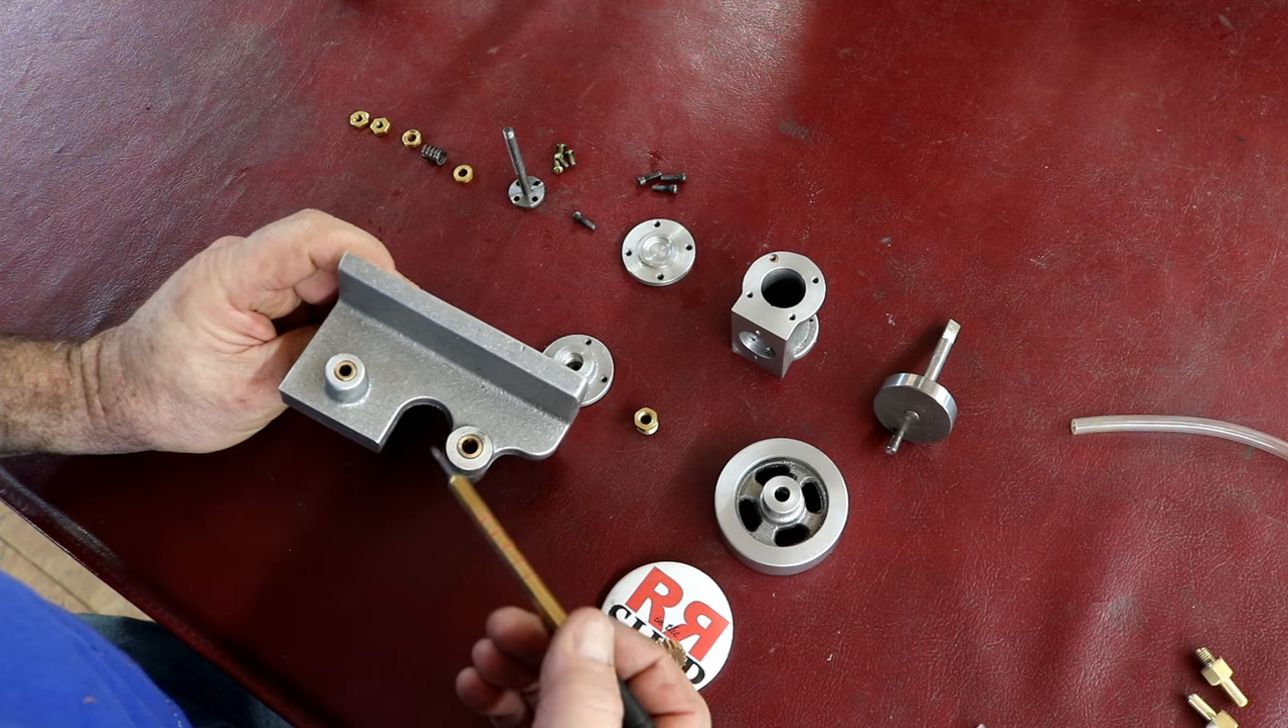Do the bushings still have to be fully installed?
No.